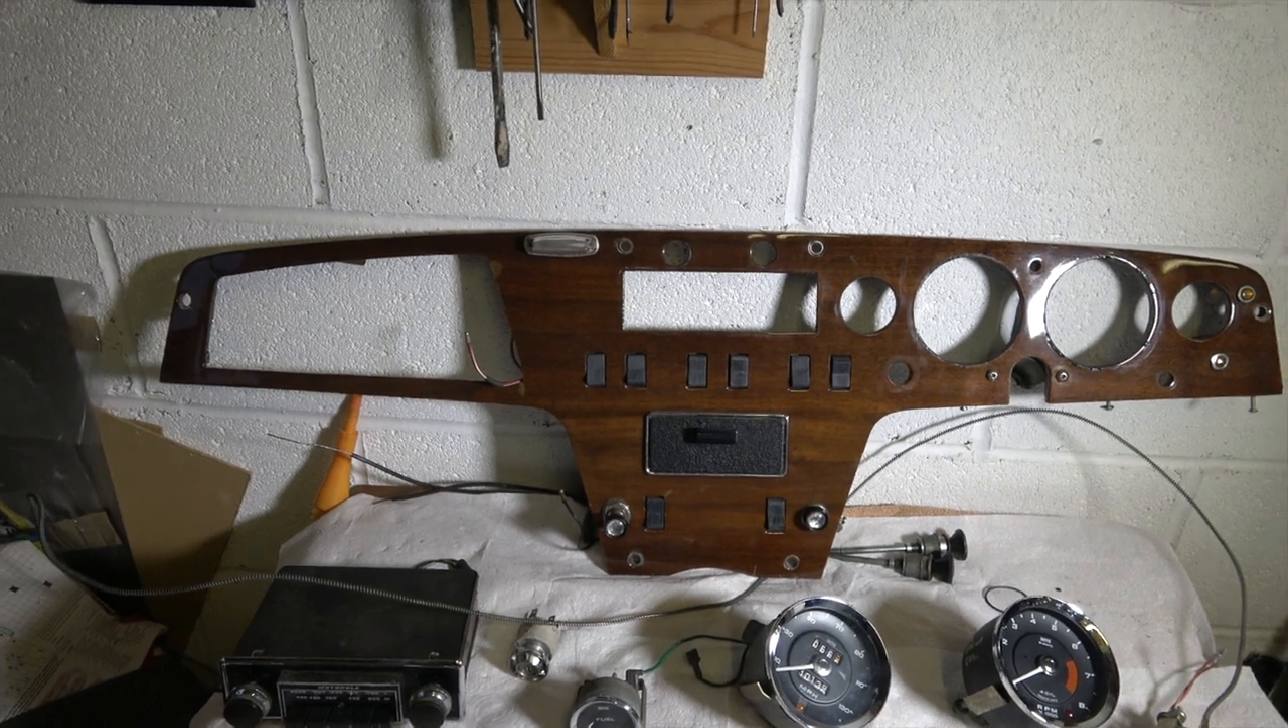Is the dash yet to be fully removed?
No.